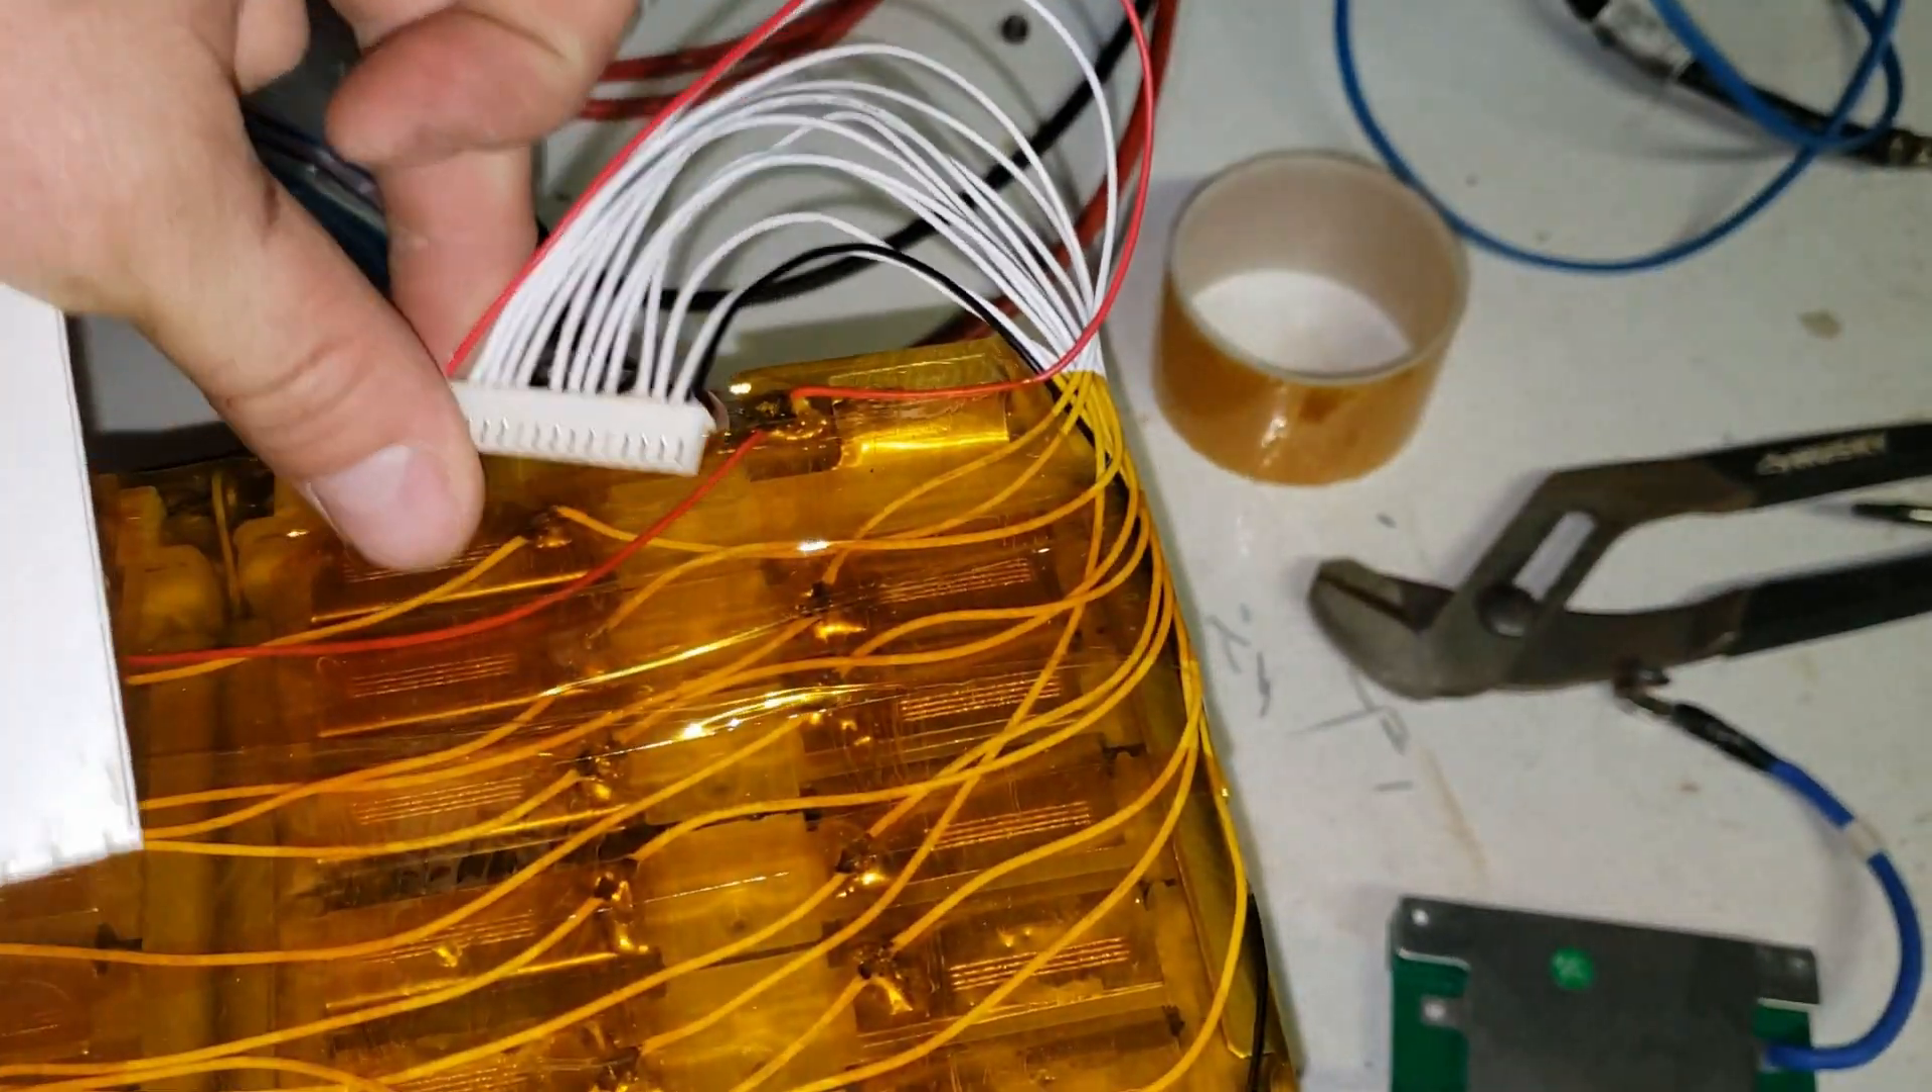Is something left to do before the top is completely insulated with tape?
No.